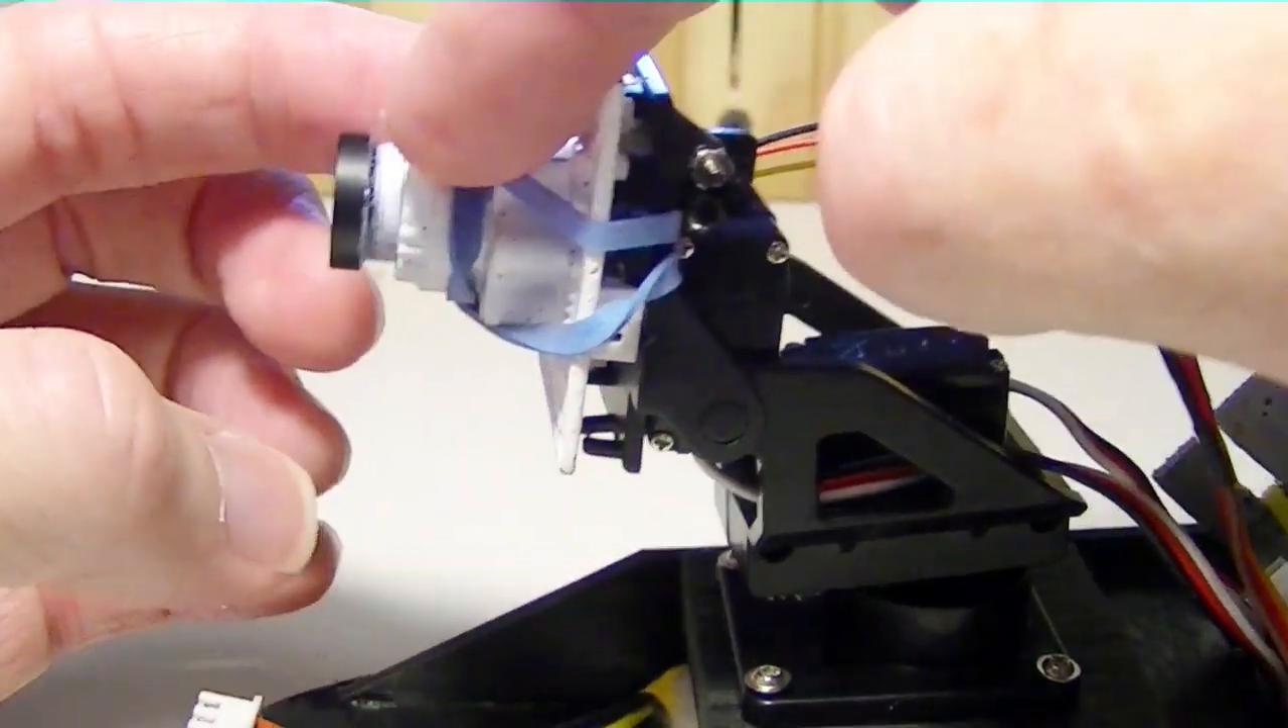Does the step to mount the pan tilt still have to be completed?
No.